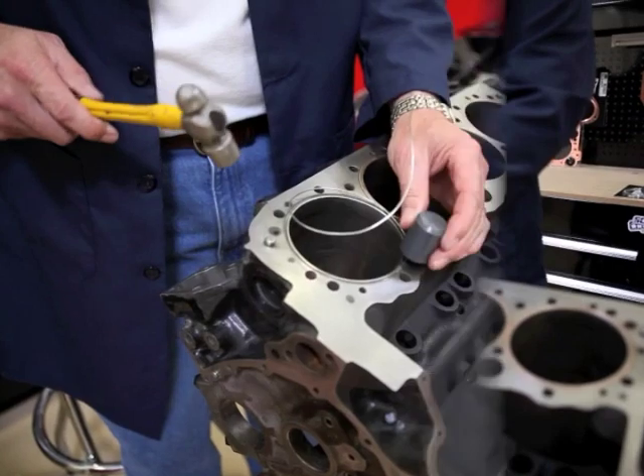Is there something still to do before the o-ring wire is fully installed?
Yes.